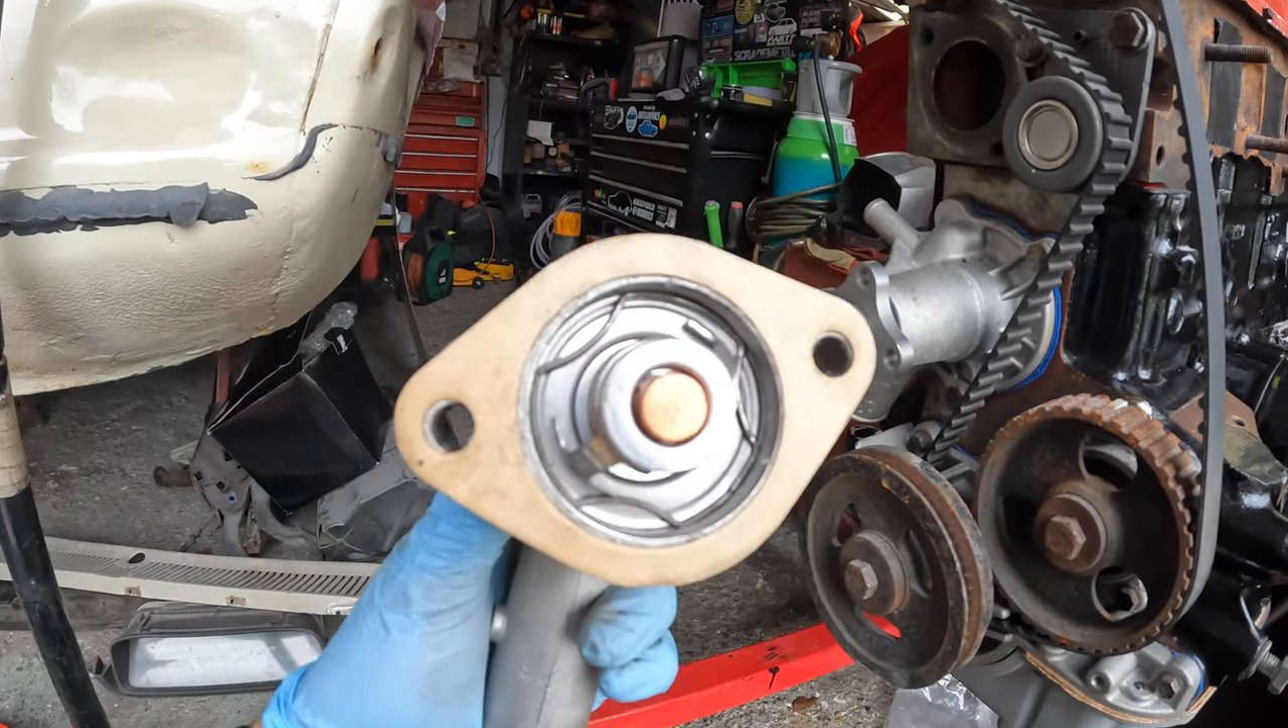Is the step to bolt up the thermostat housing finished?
No.